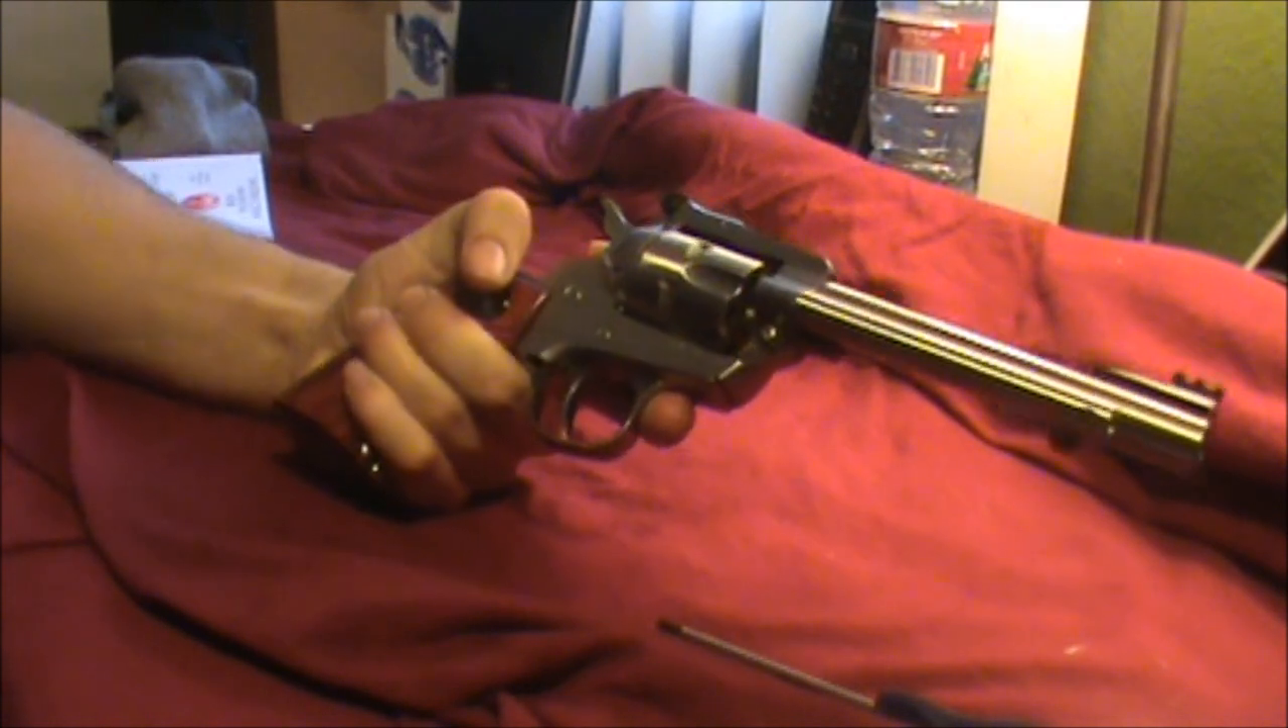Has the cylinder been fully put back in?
Yes.